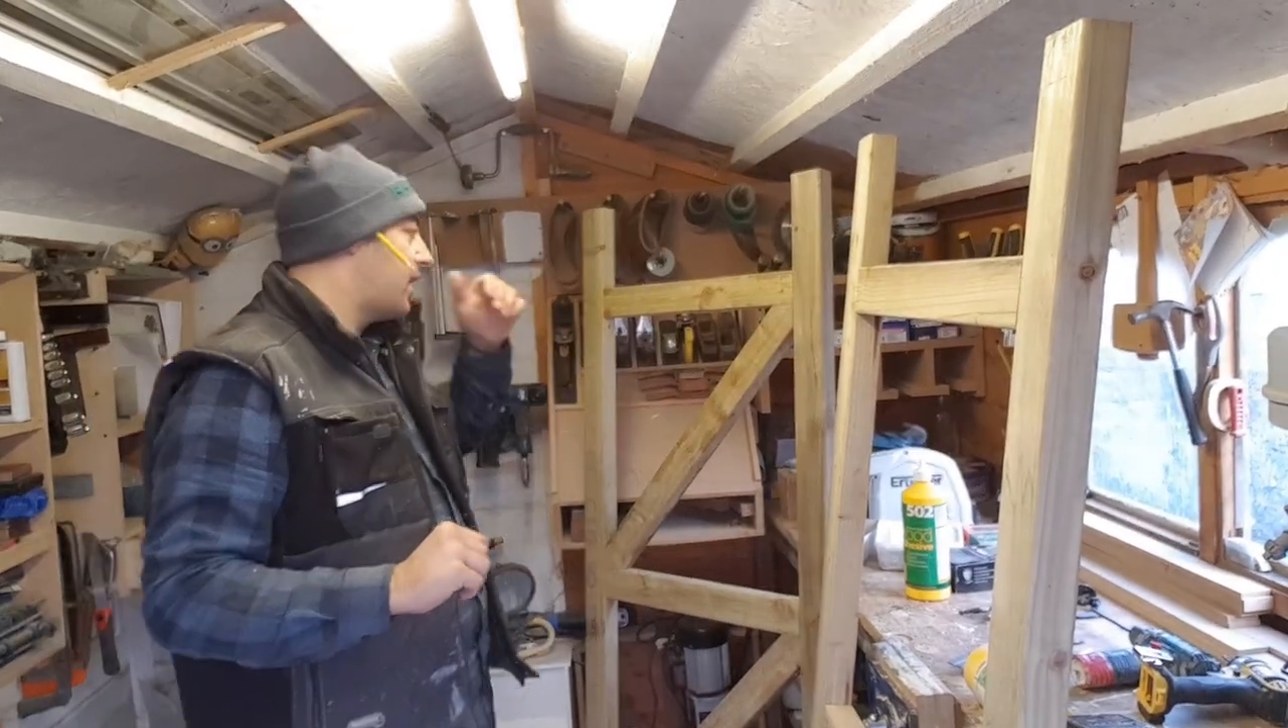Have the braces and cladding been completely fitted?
No.